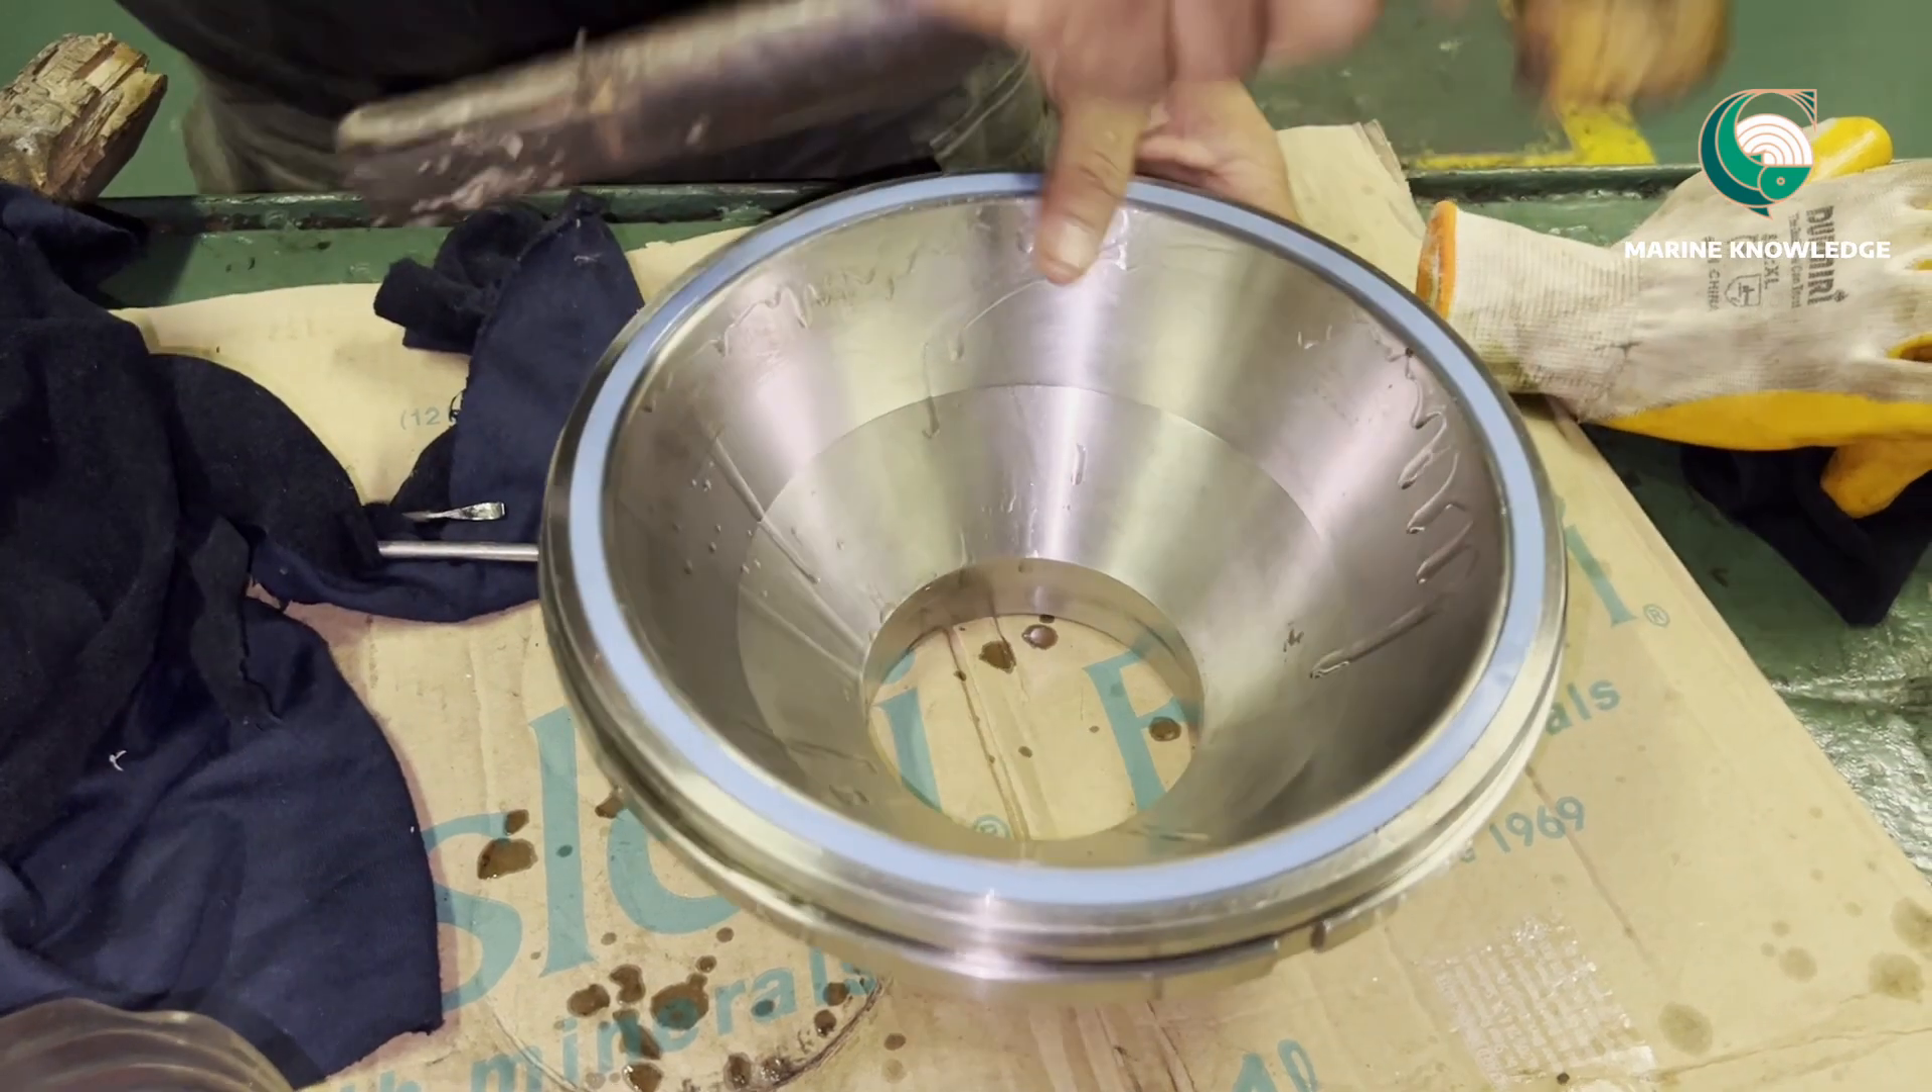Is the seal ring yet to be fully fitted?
No.